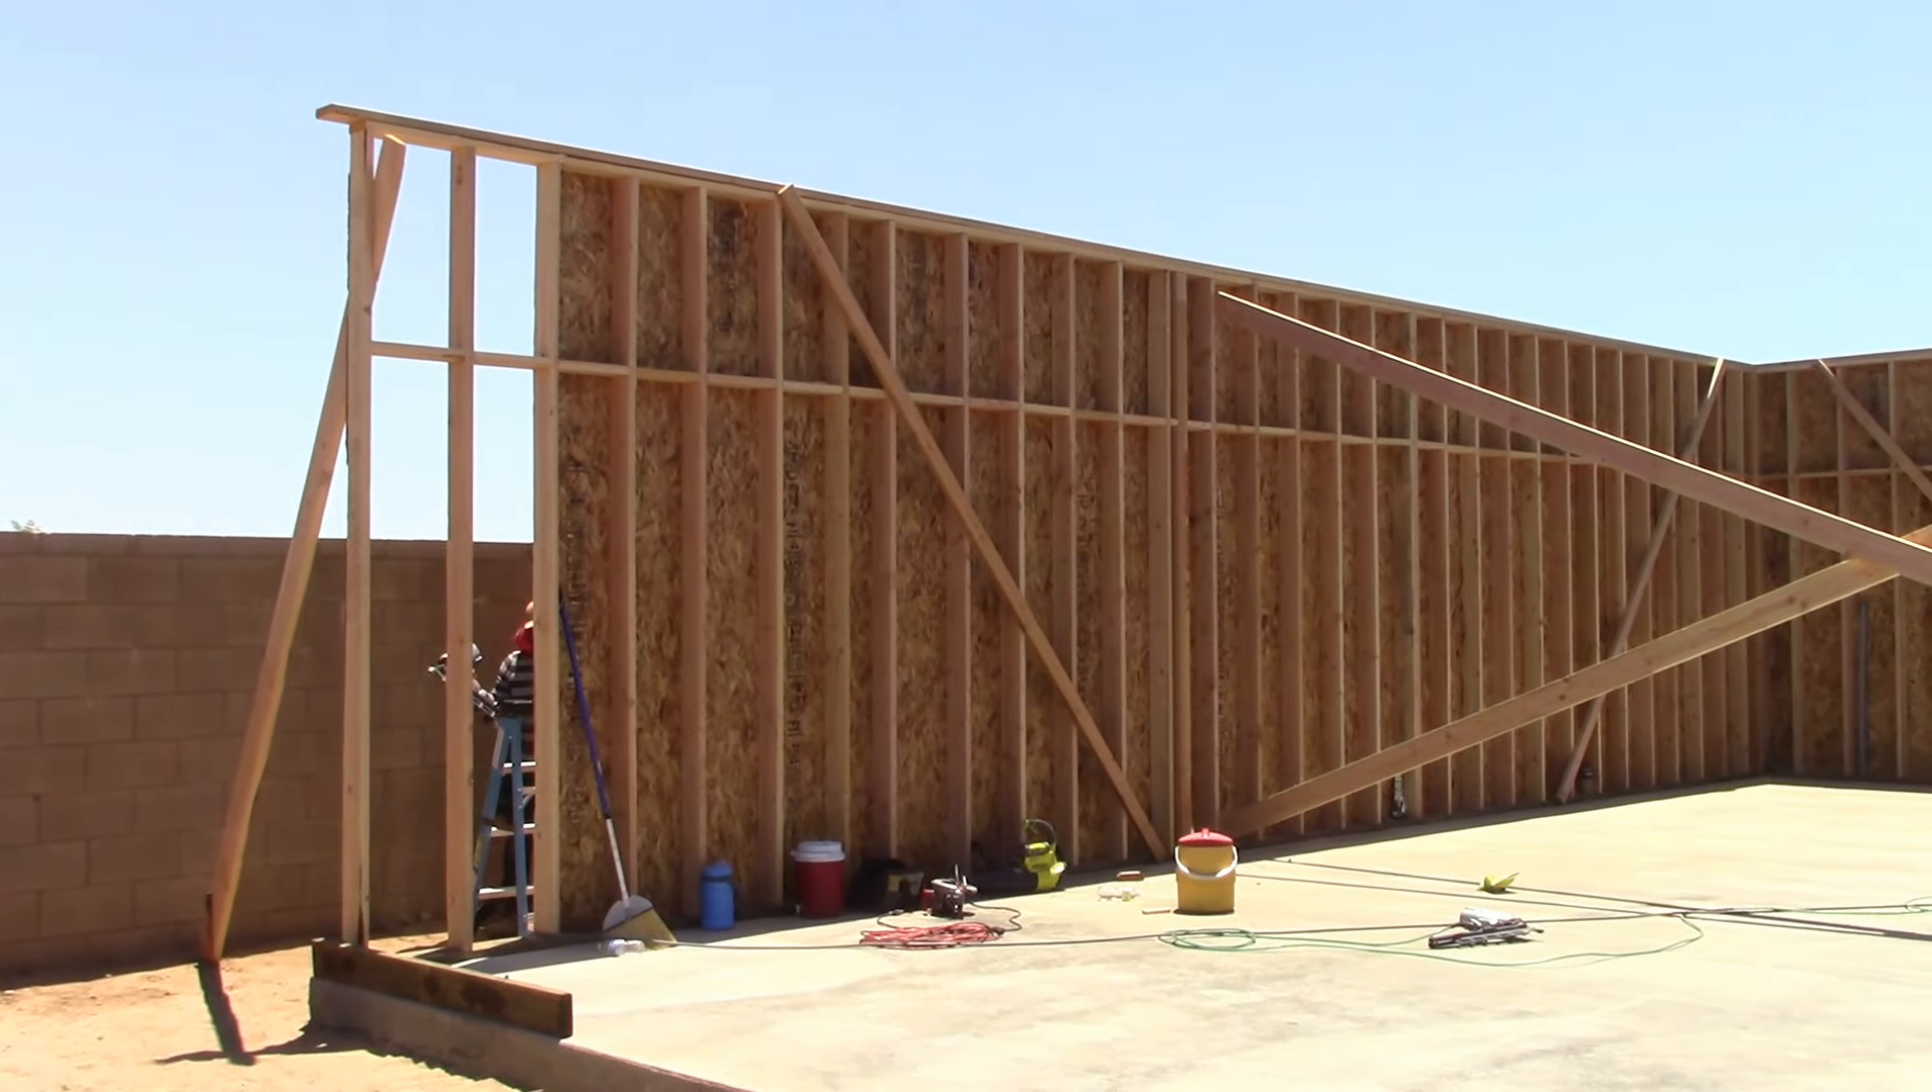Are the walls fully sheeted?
No.